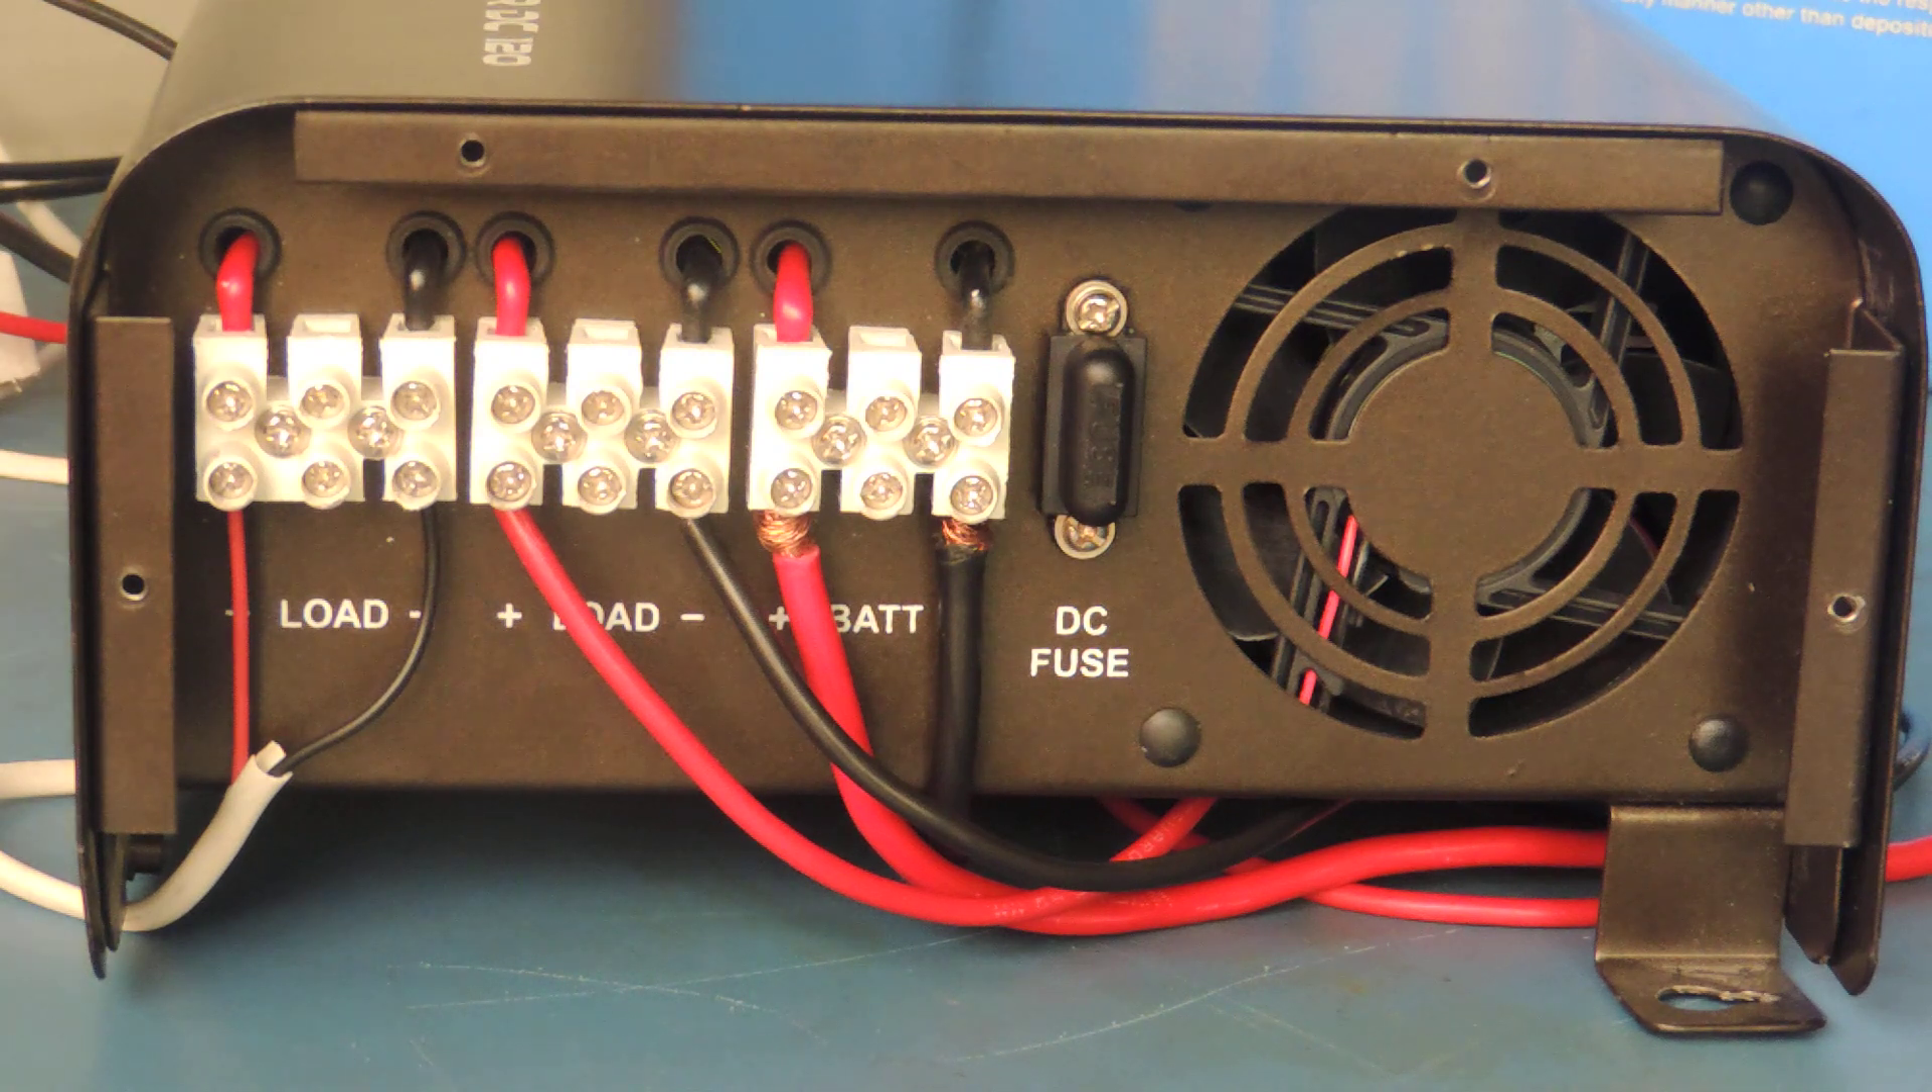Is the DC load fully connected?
Yes.